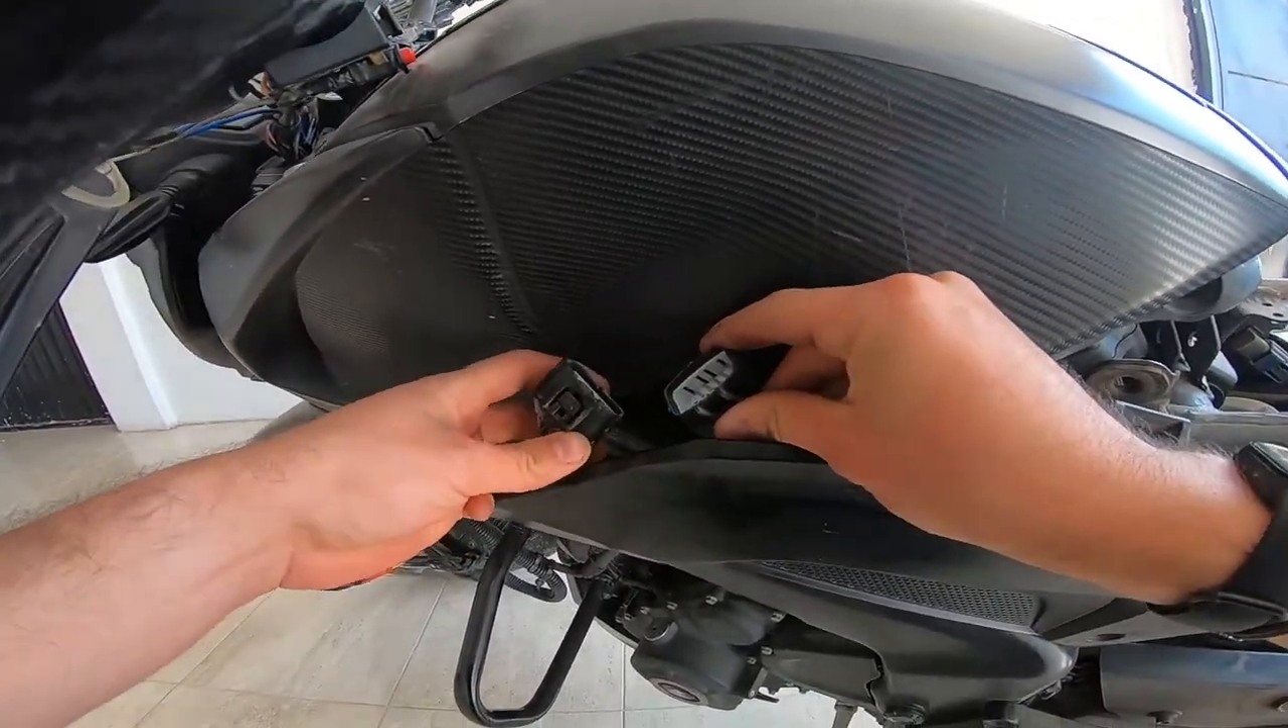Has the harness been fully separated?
Yes.